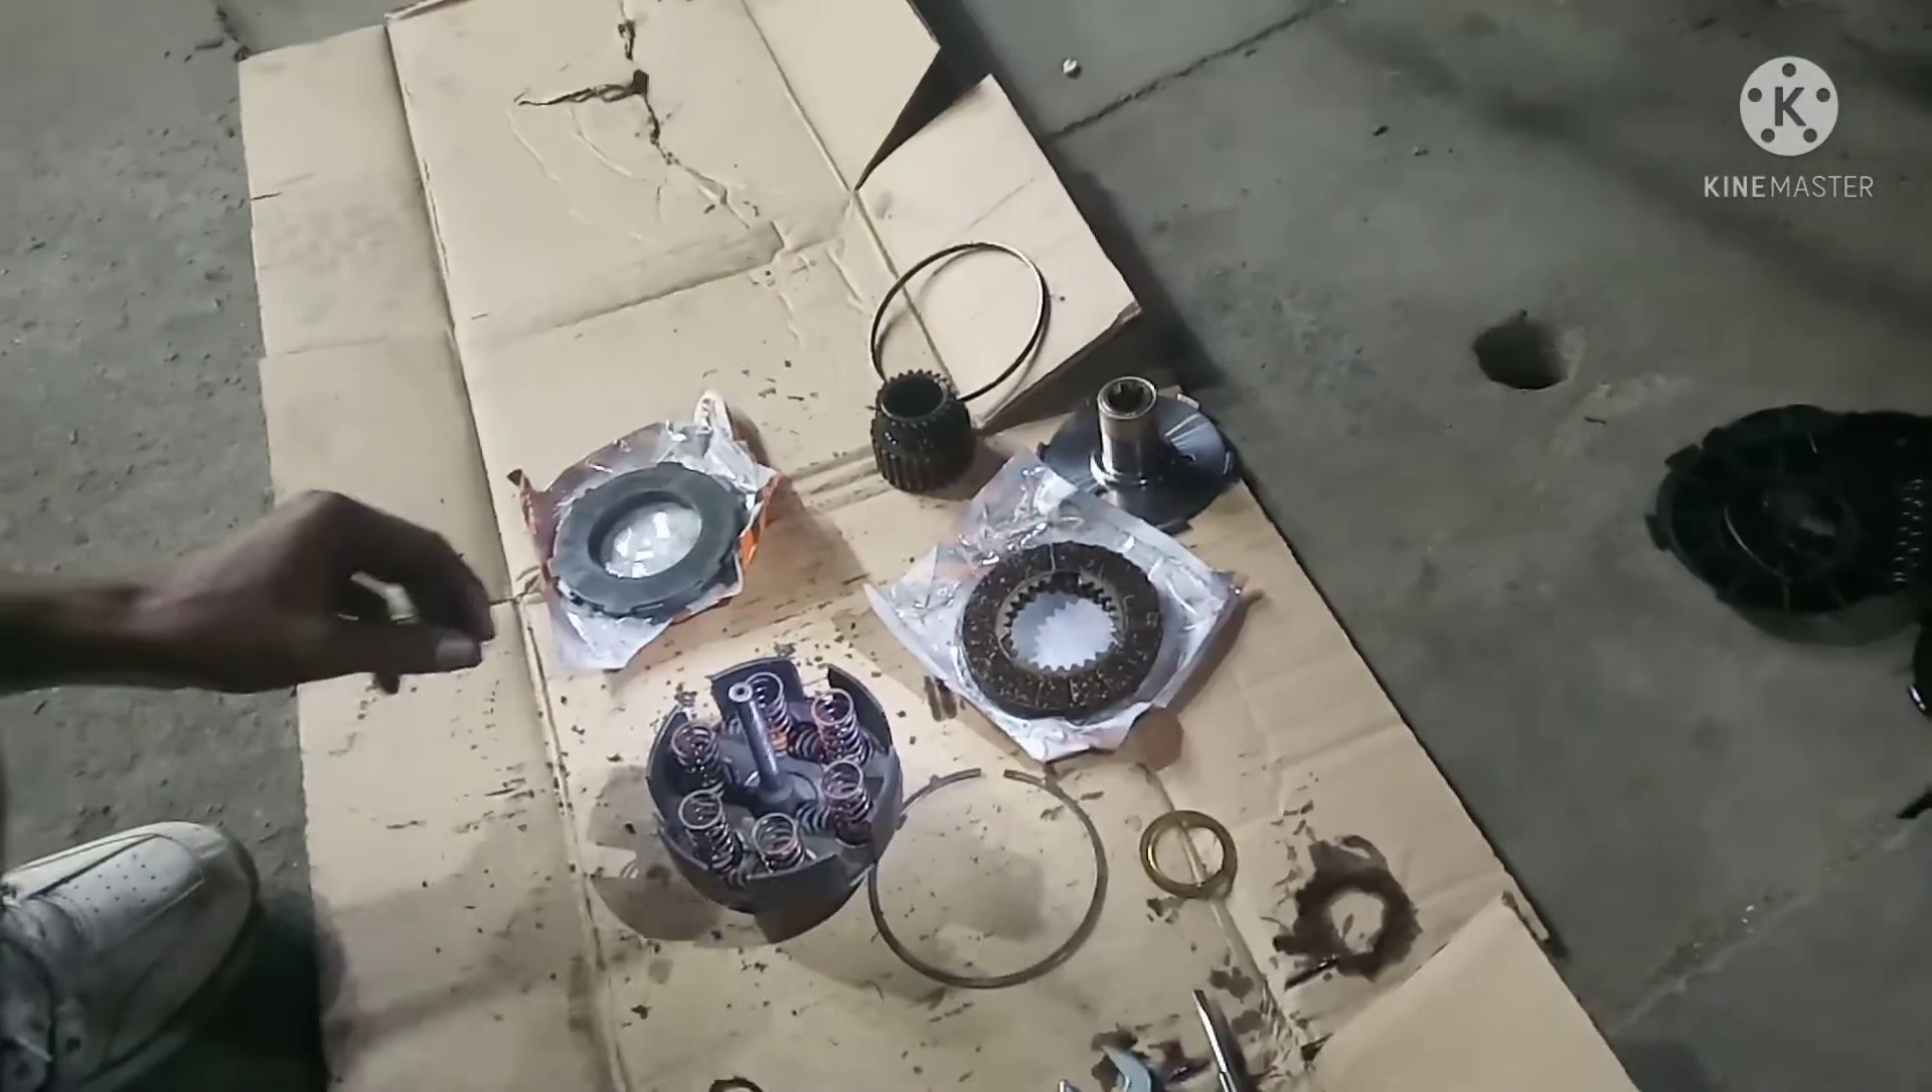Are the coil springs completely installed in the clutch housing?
Yes.